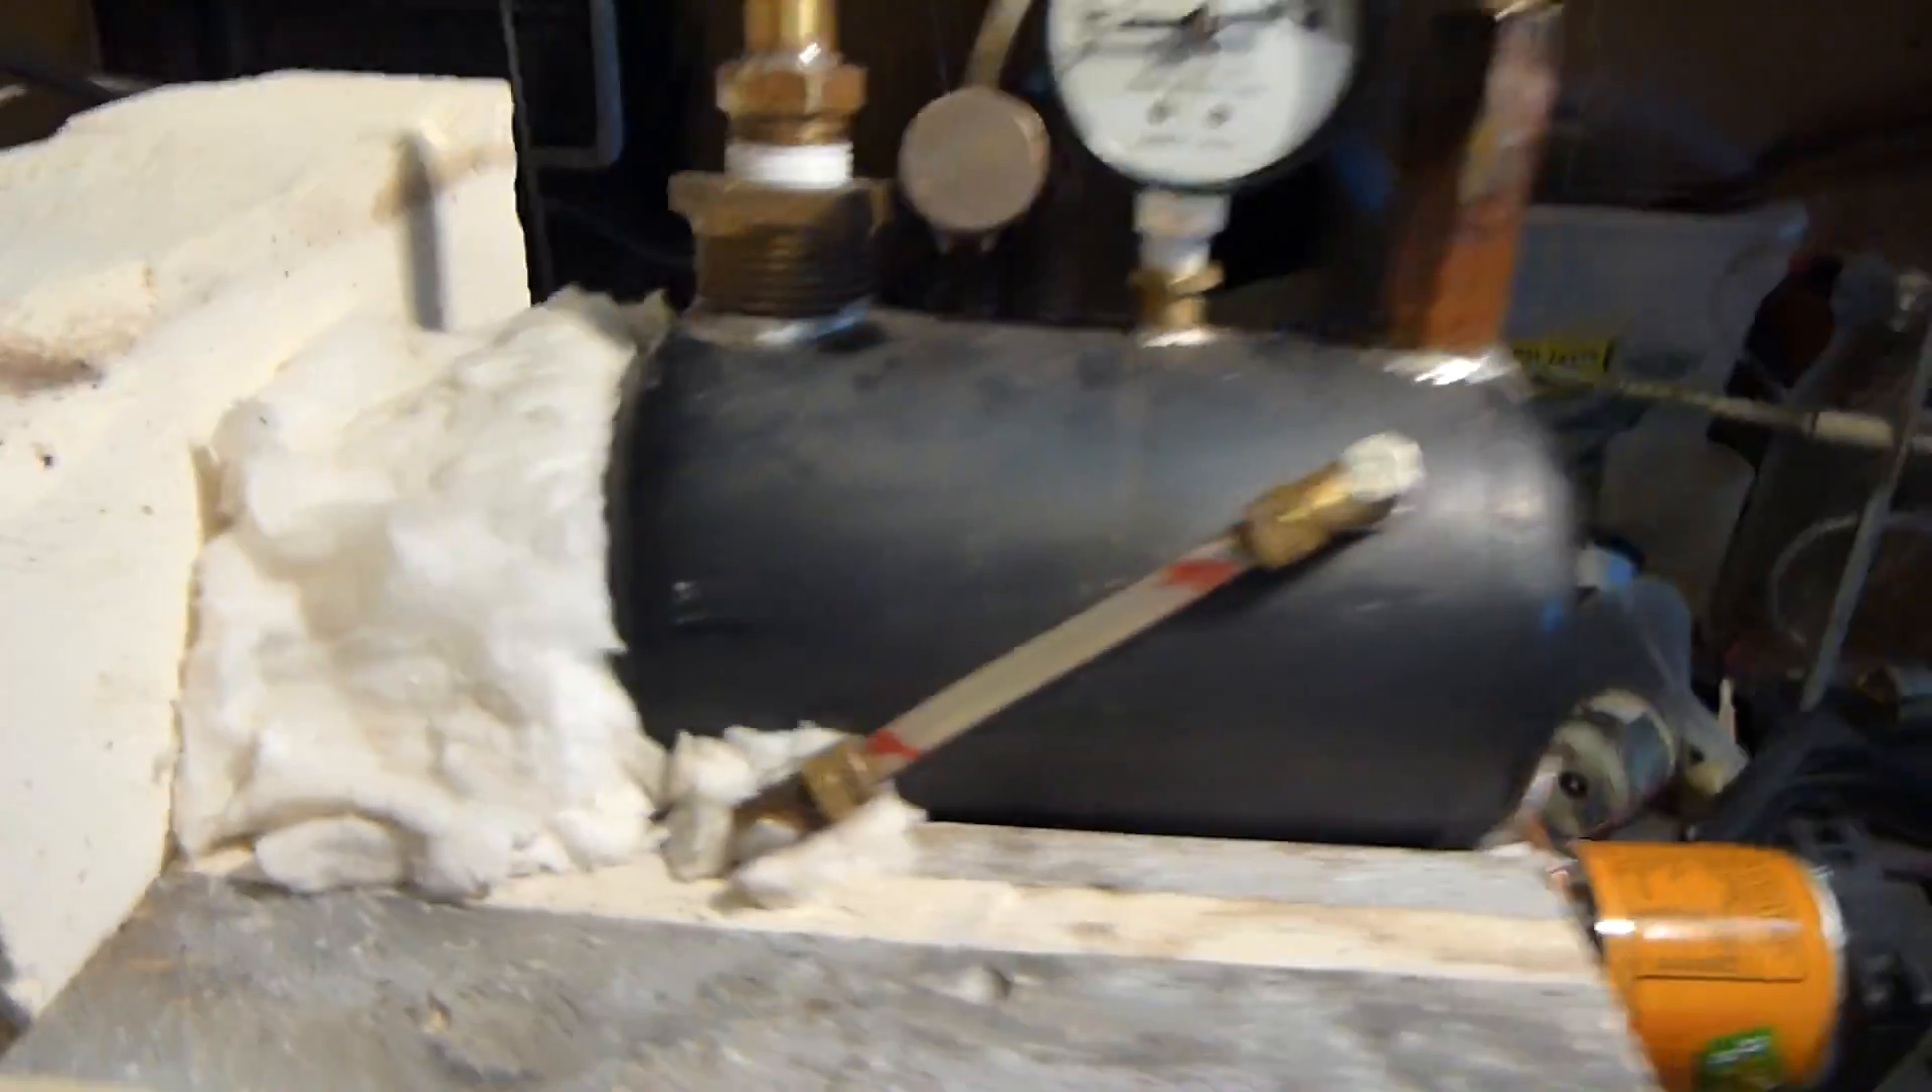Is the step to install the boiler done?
Yes.